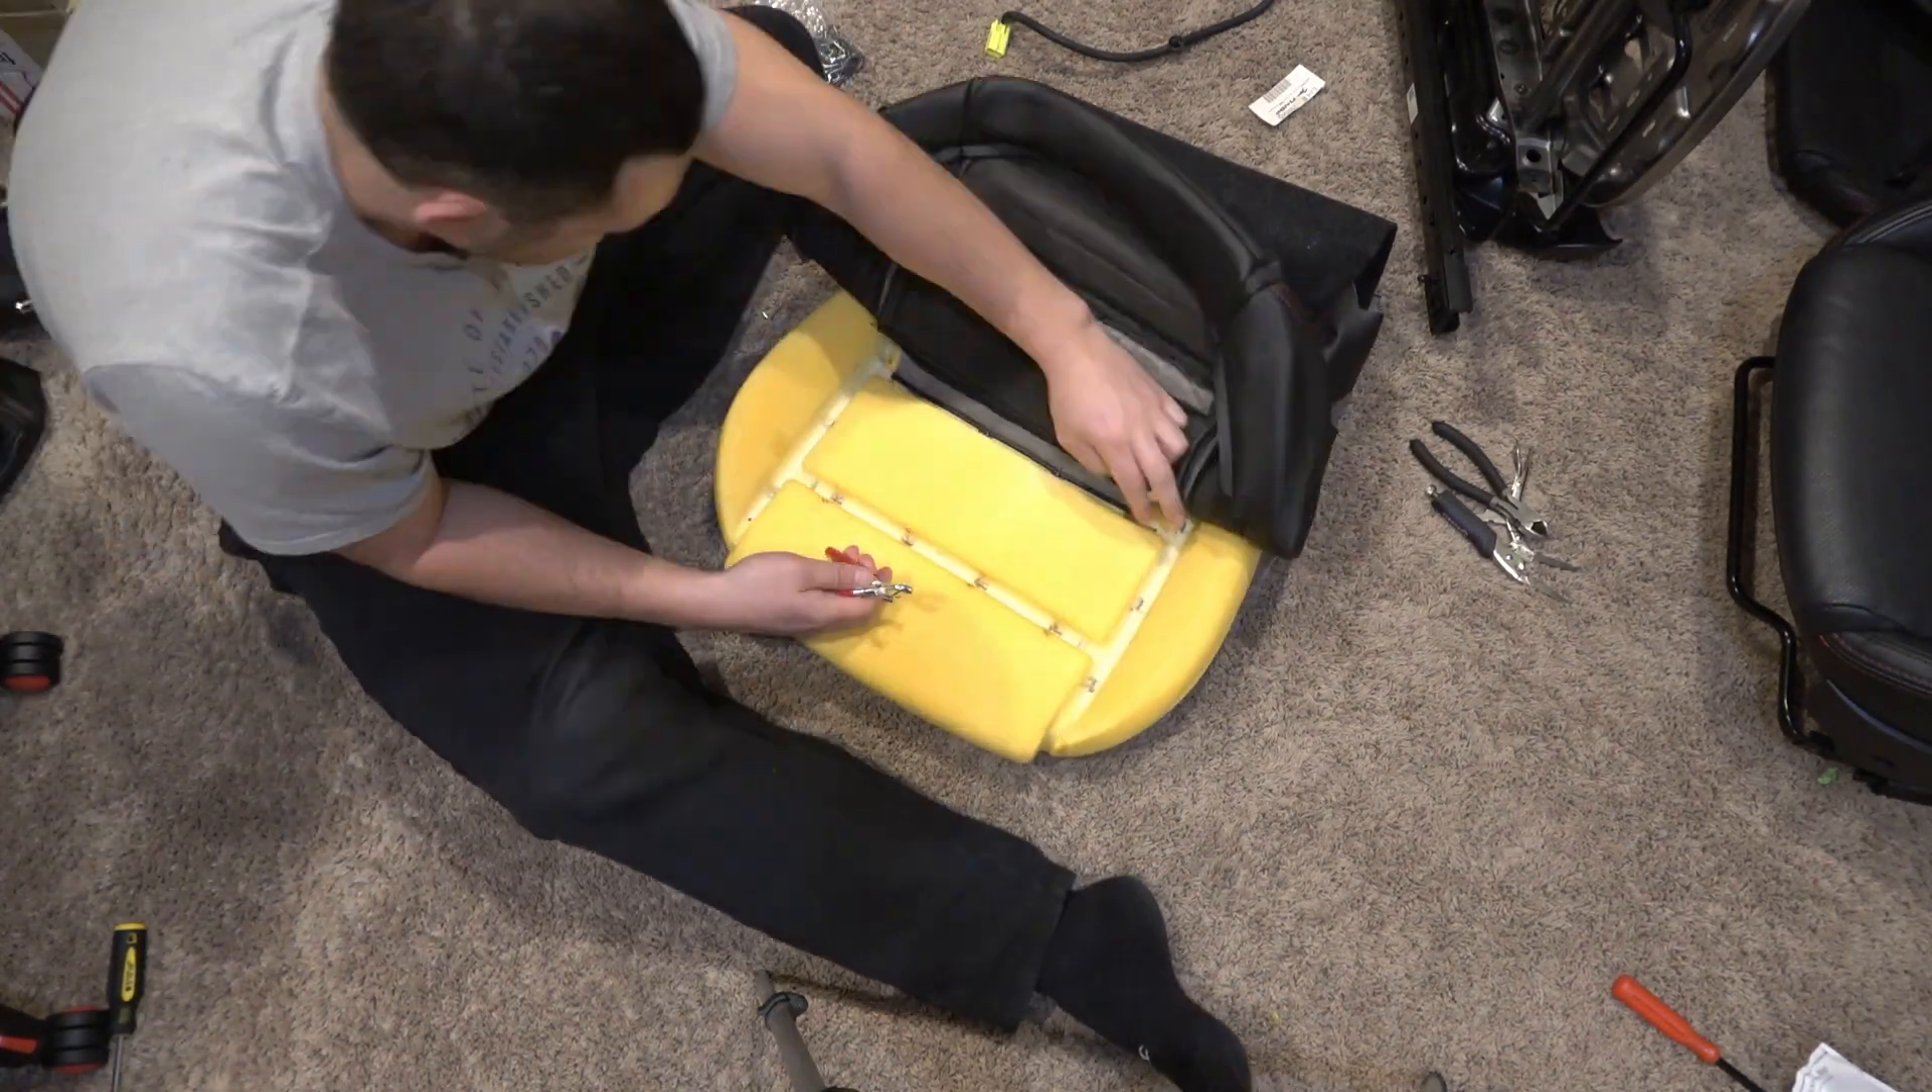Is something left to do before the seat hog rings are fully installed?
Yes.